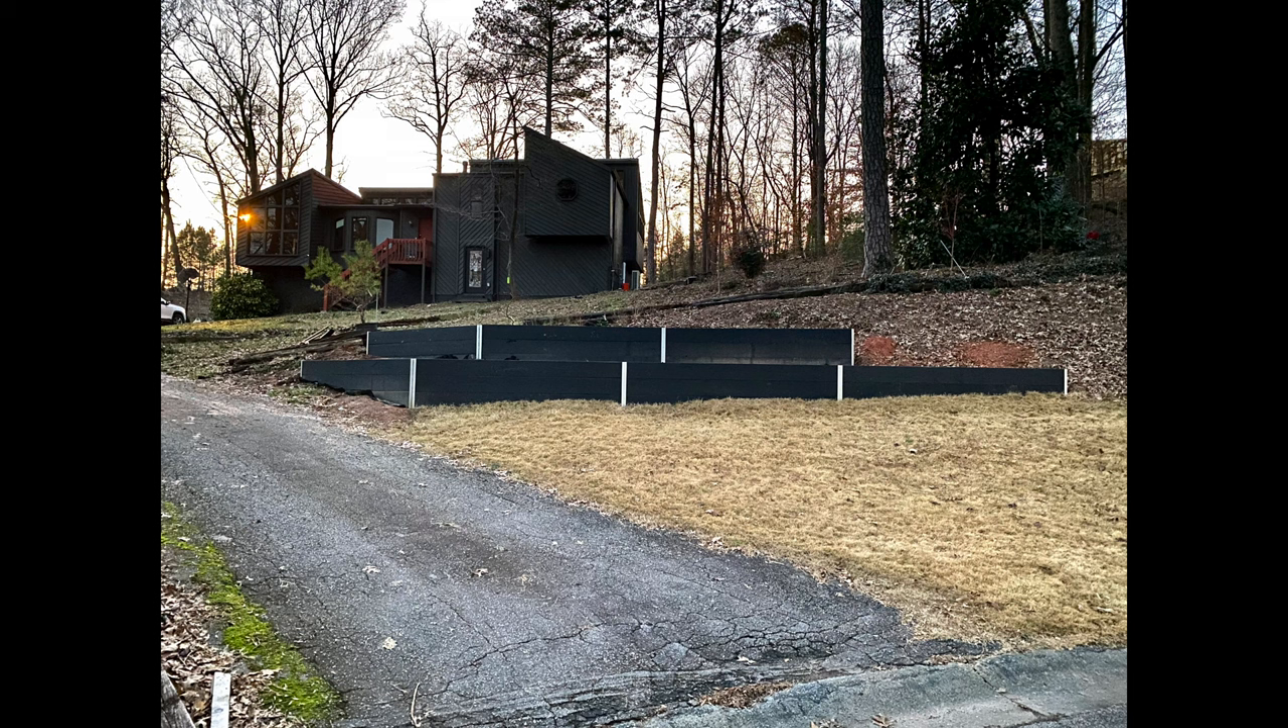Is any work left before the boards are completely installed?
No.